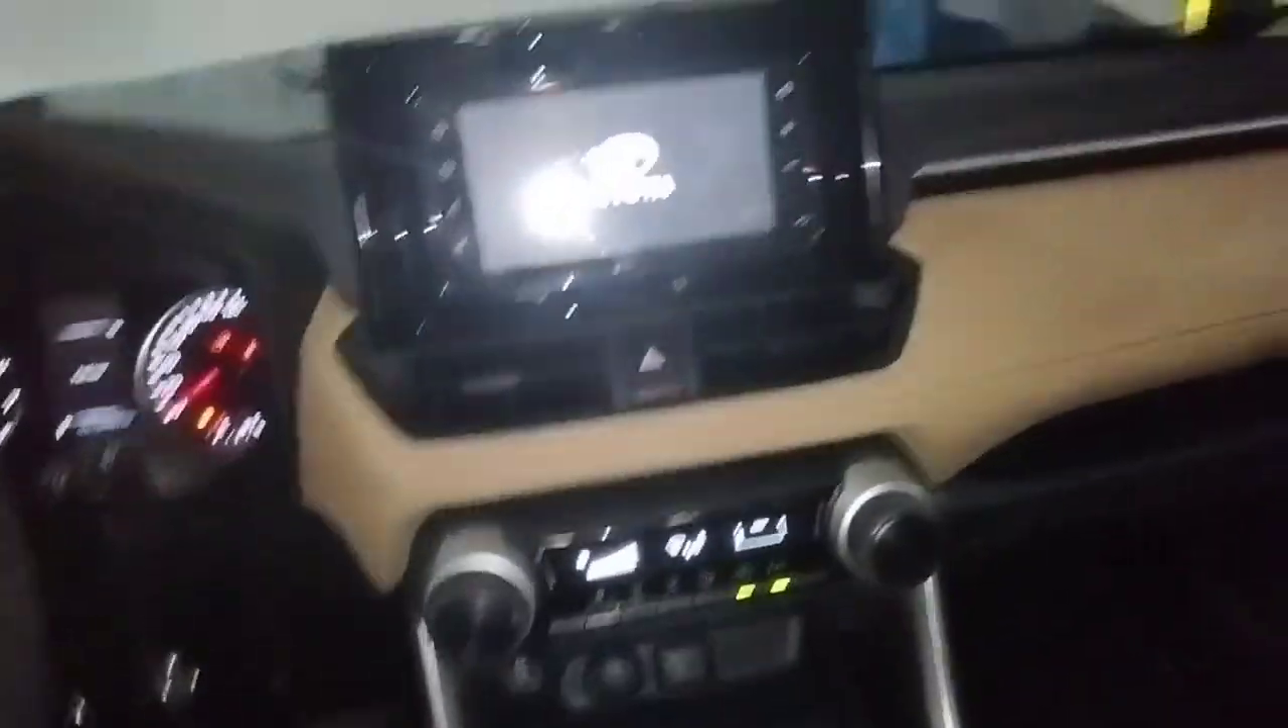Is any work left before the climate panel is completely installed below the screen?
No.